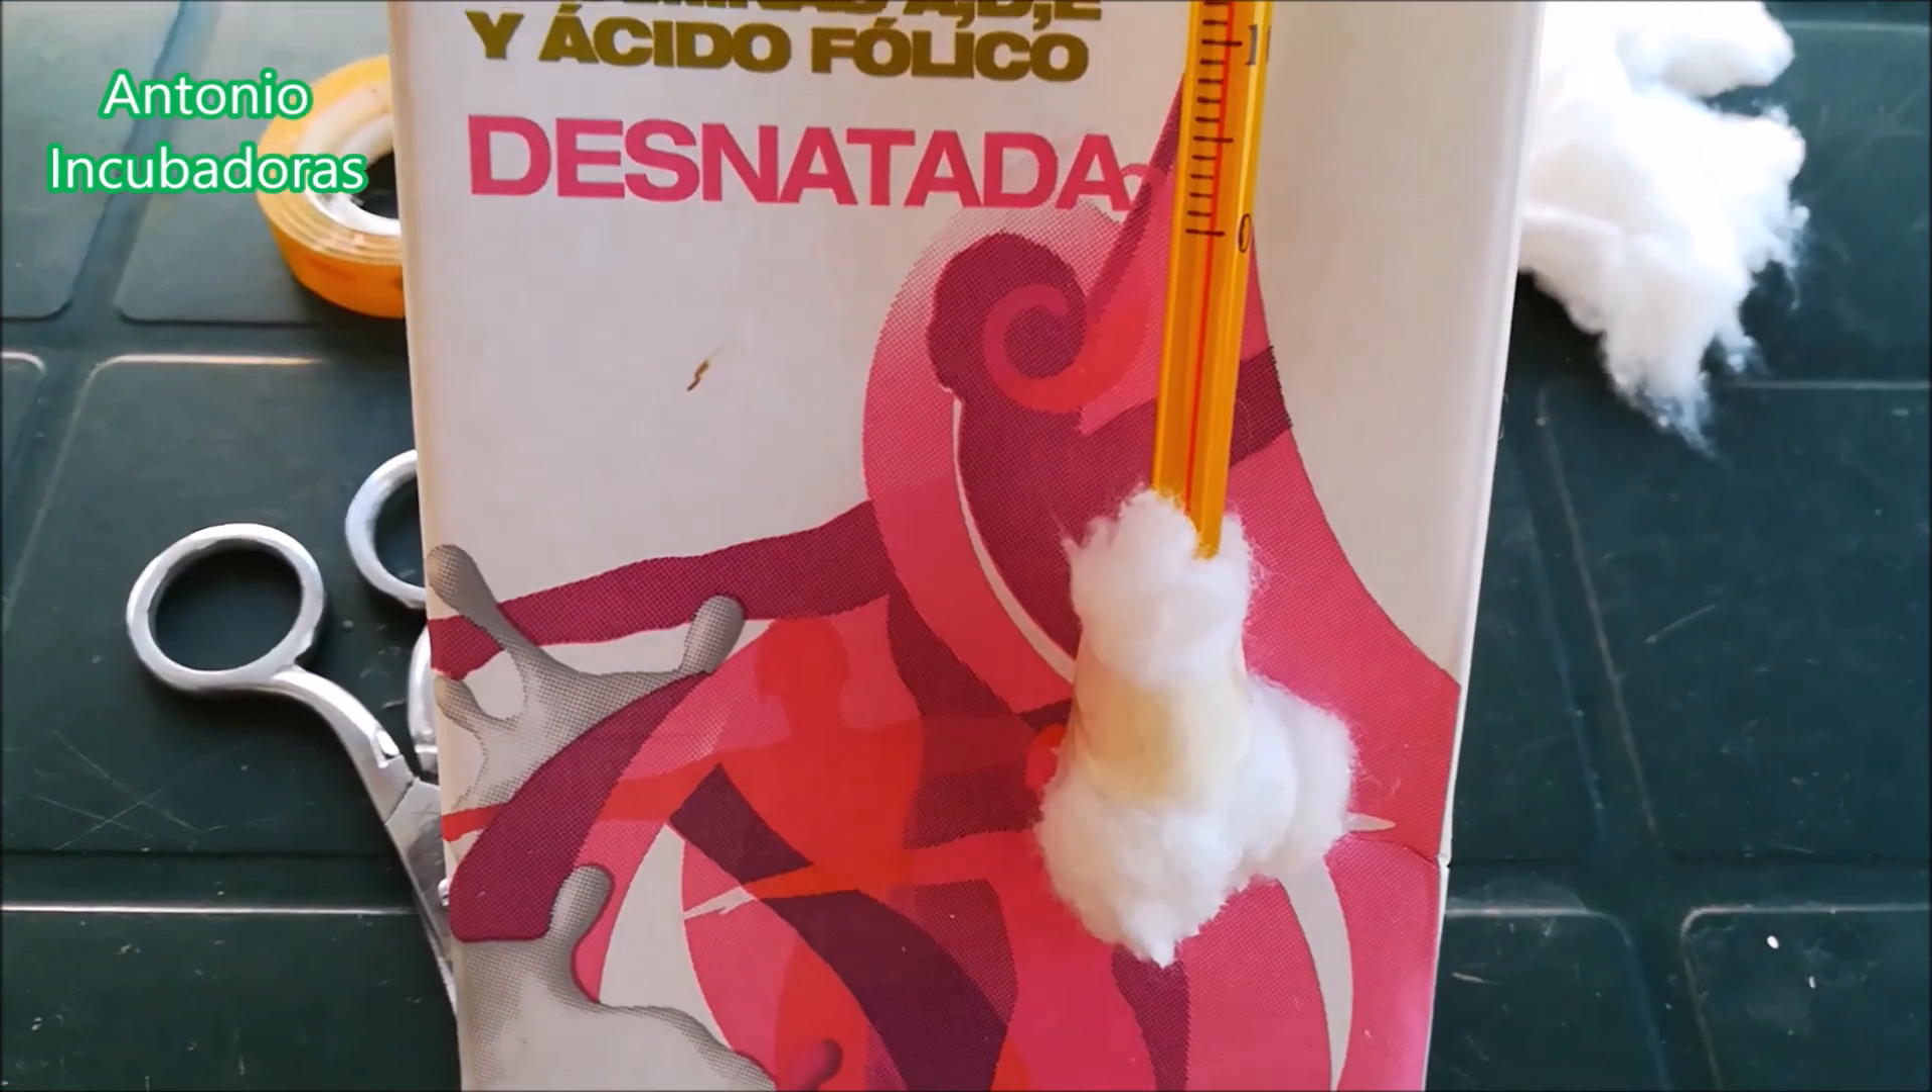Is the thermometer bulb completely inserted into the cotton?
Yes.